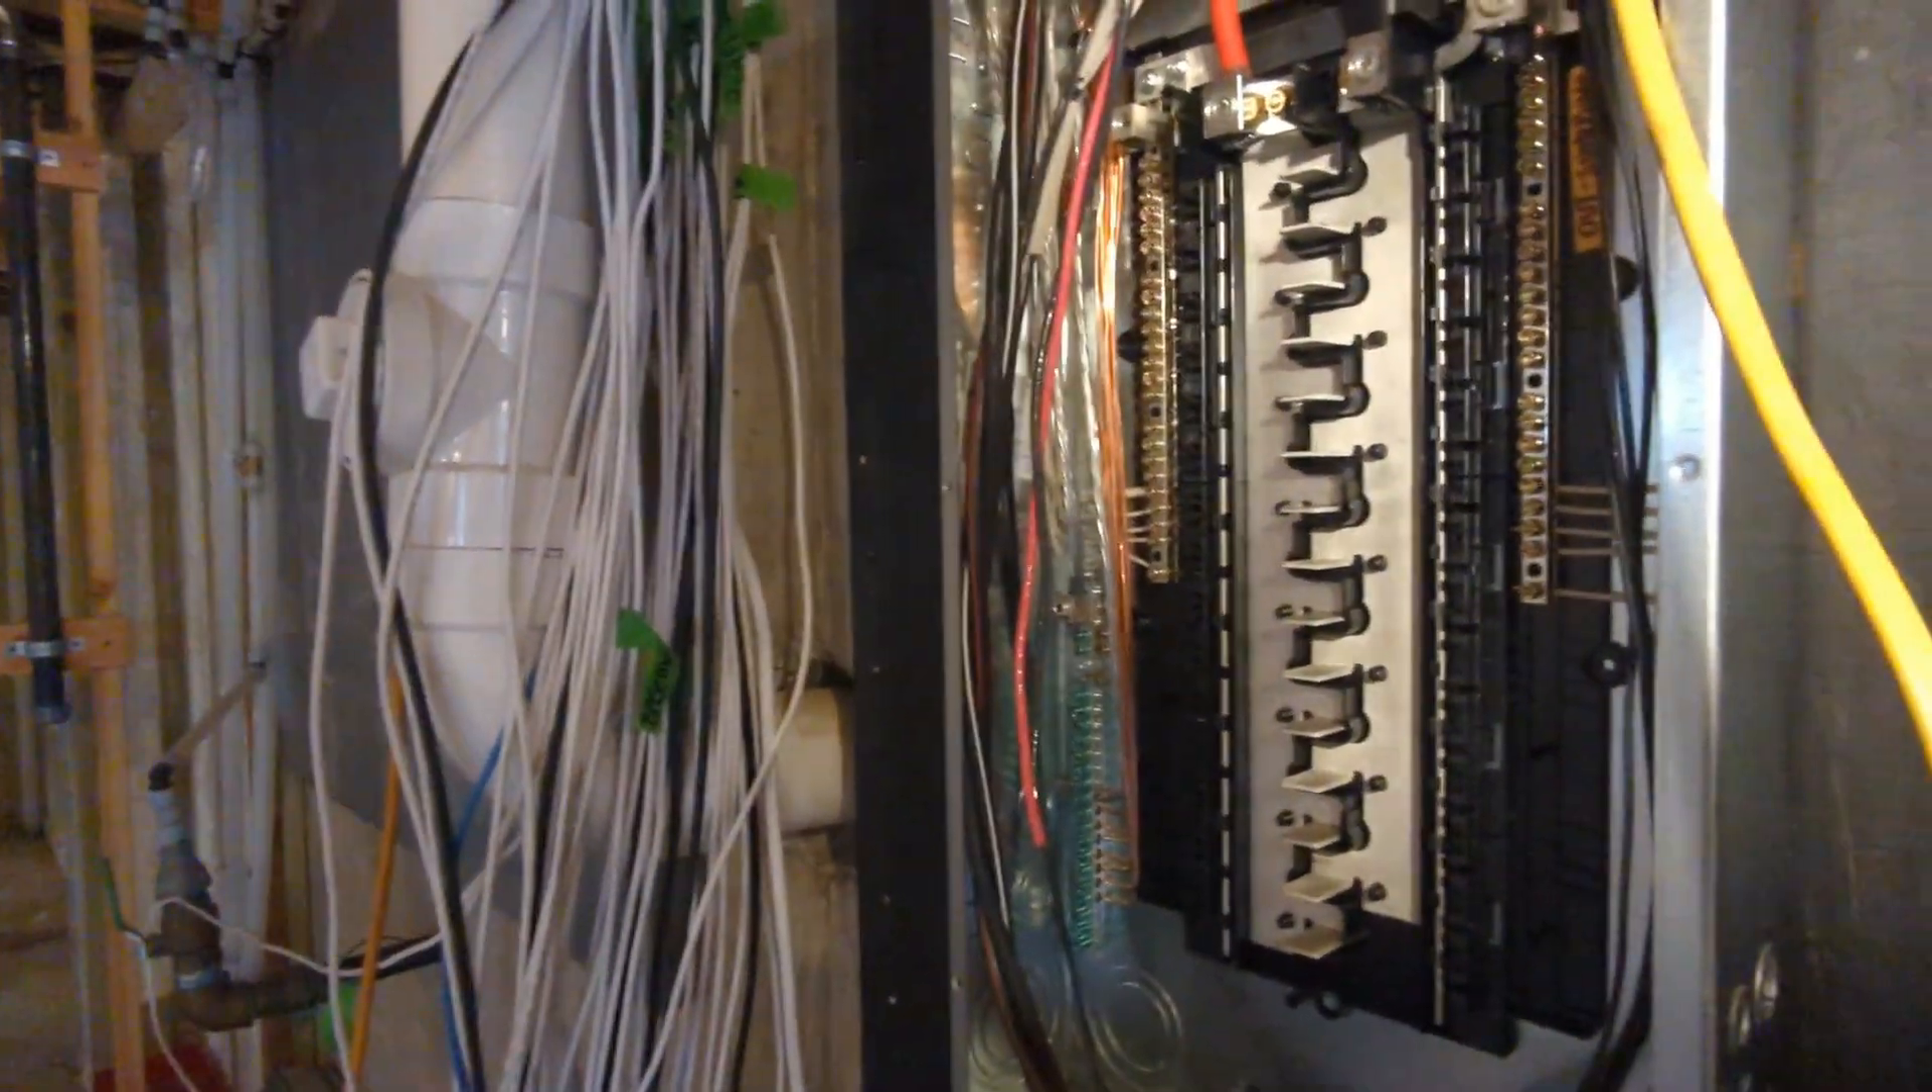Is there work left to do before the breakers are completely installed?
Yes.